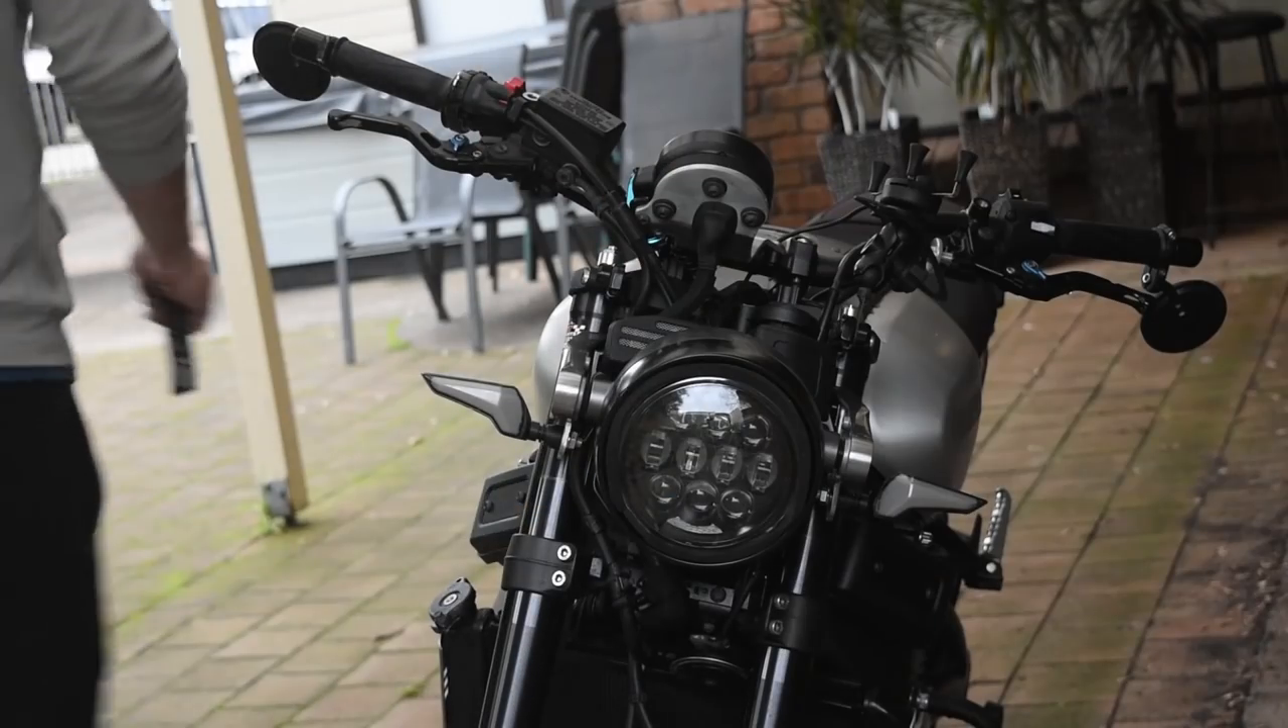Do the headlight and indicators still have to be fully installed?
No.